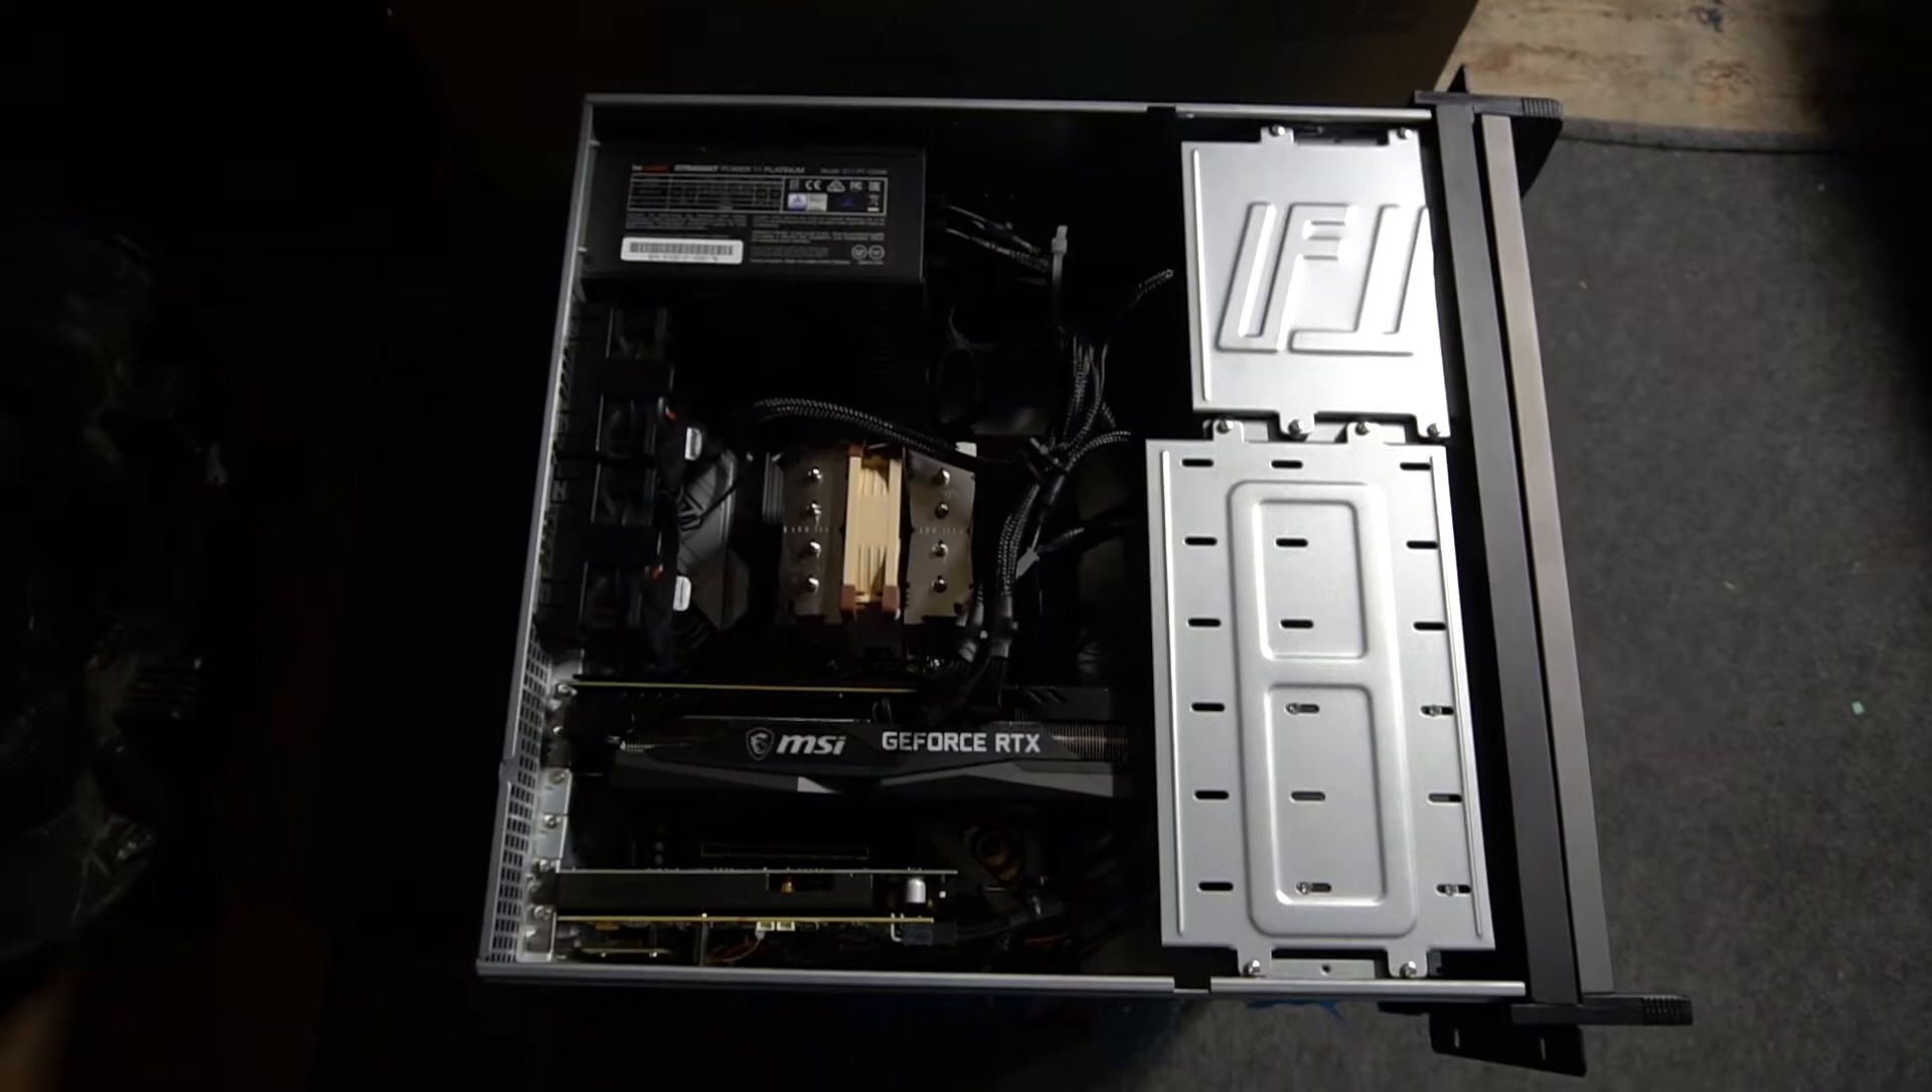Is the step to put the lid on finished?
No.